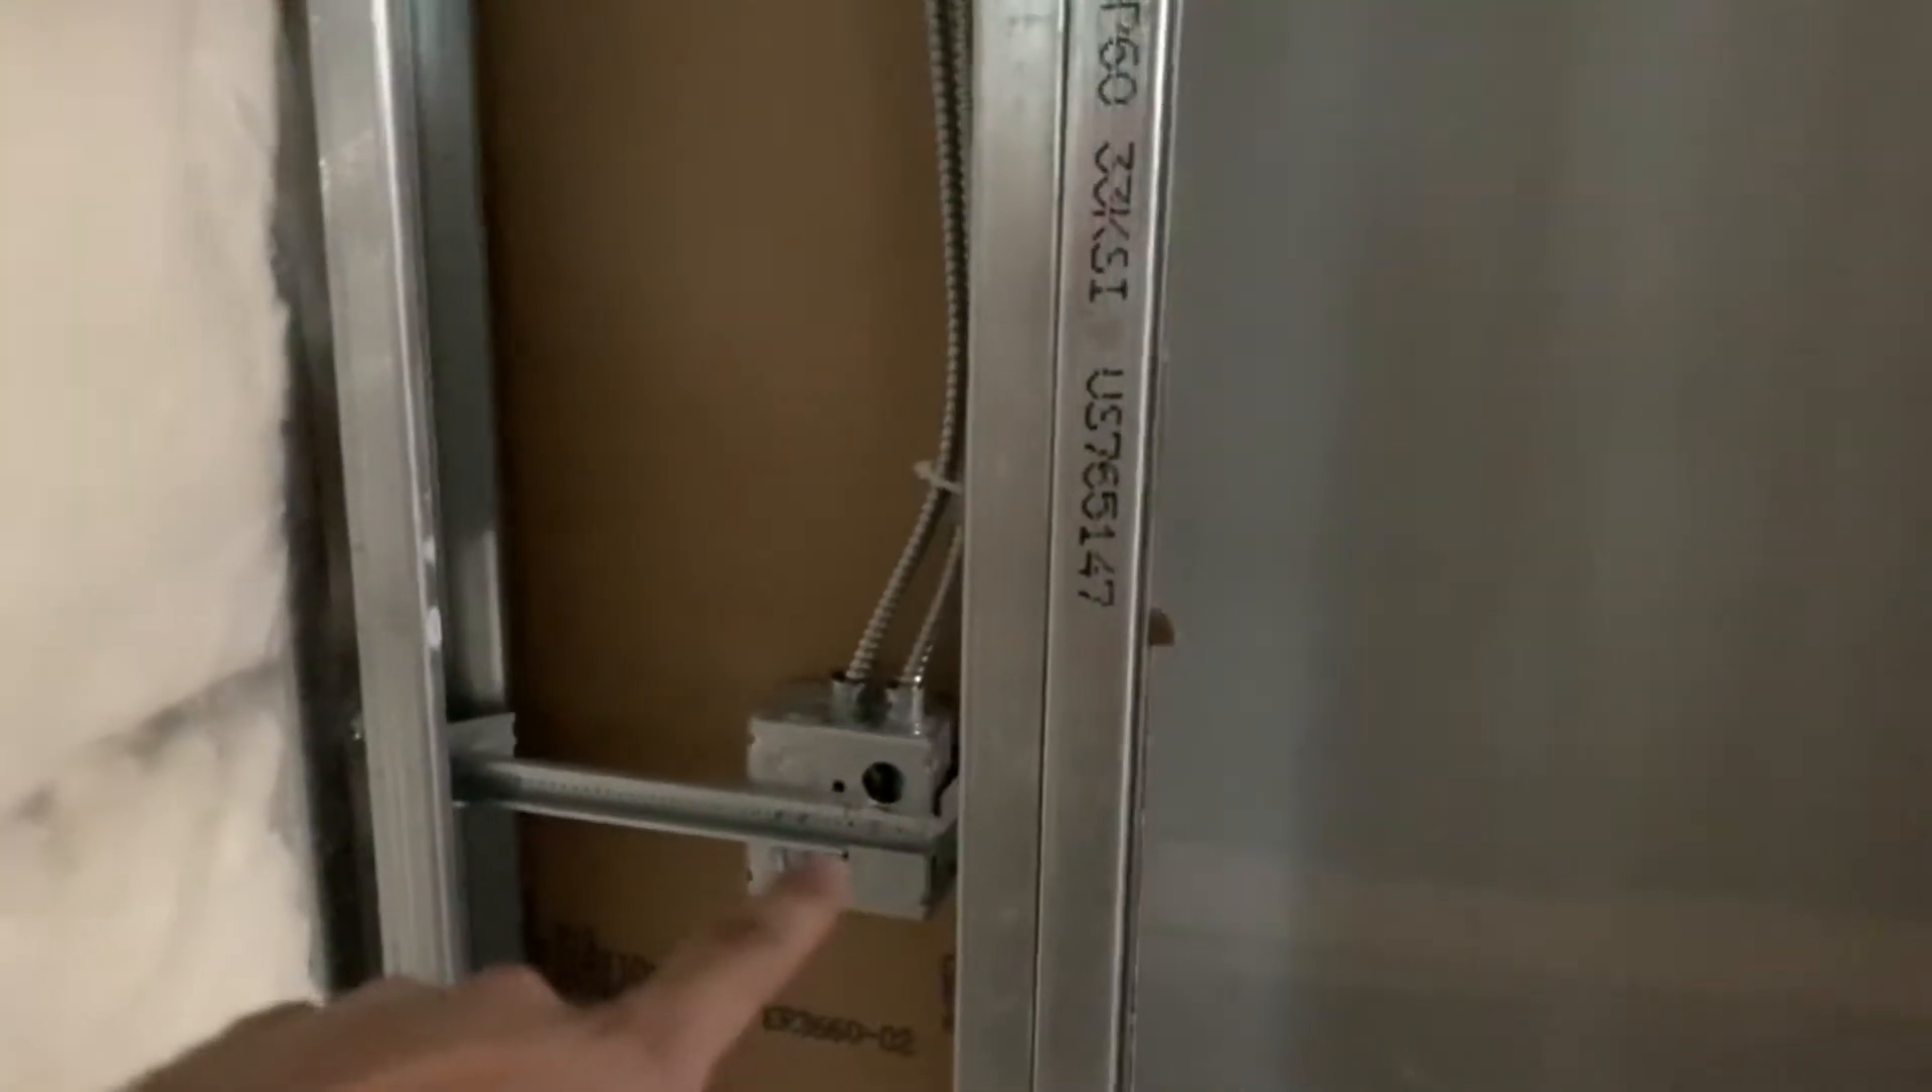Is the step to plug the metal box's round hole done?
No.